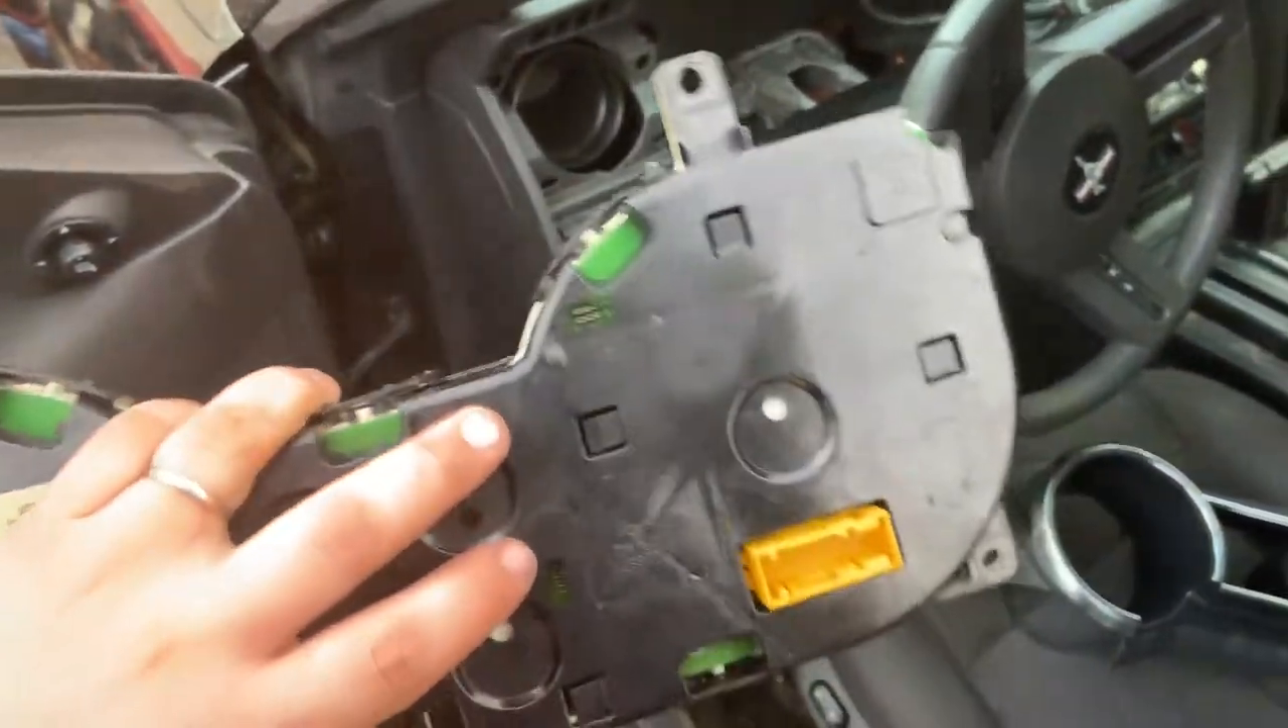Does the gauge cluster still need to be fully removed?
No.